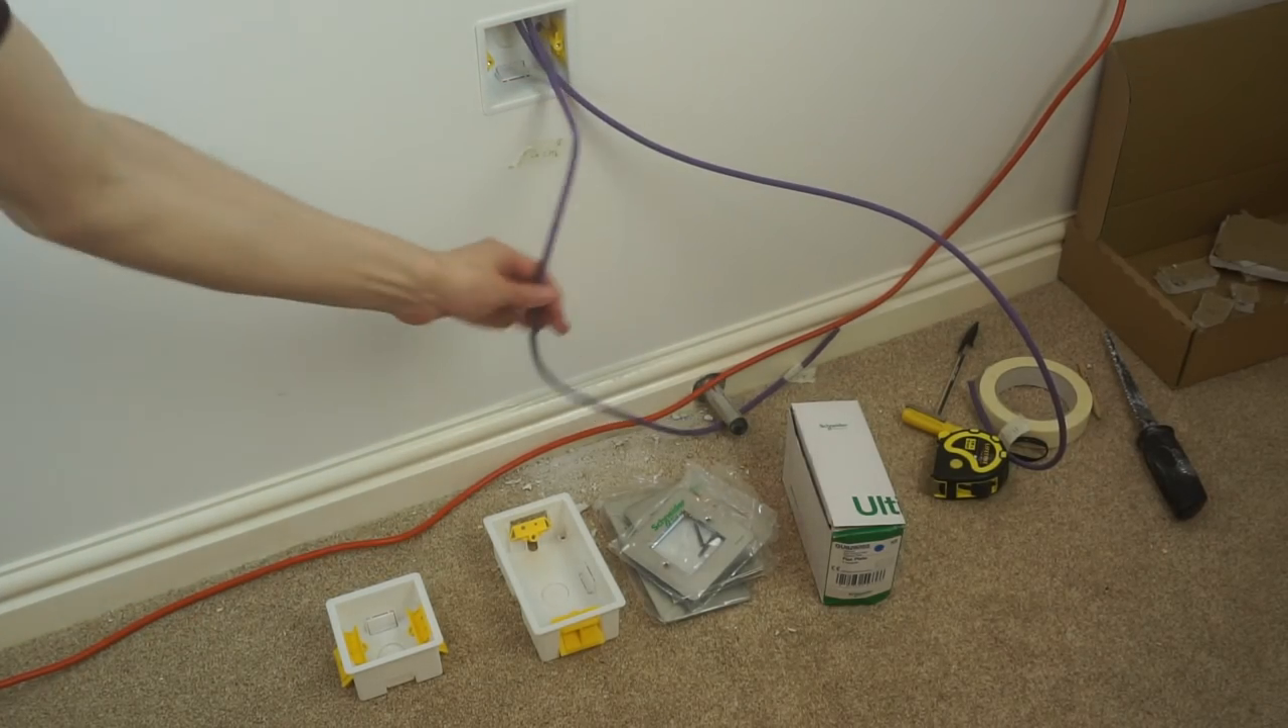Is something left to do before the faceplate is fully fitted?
Yes.